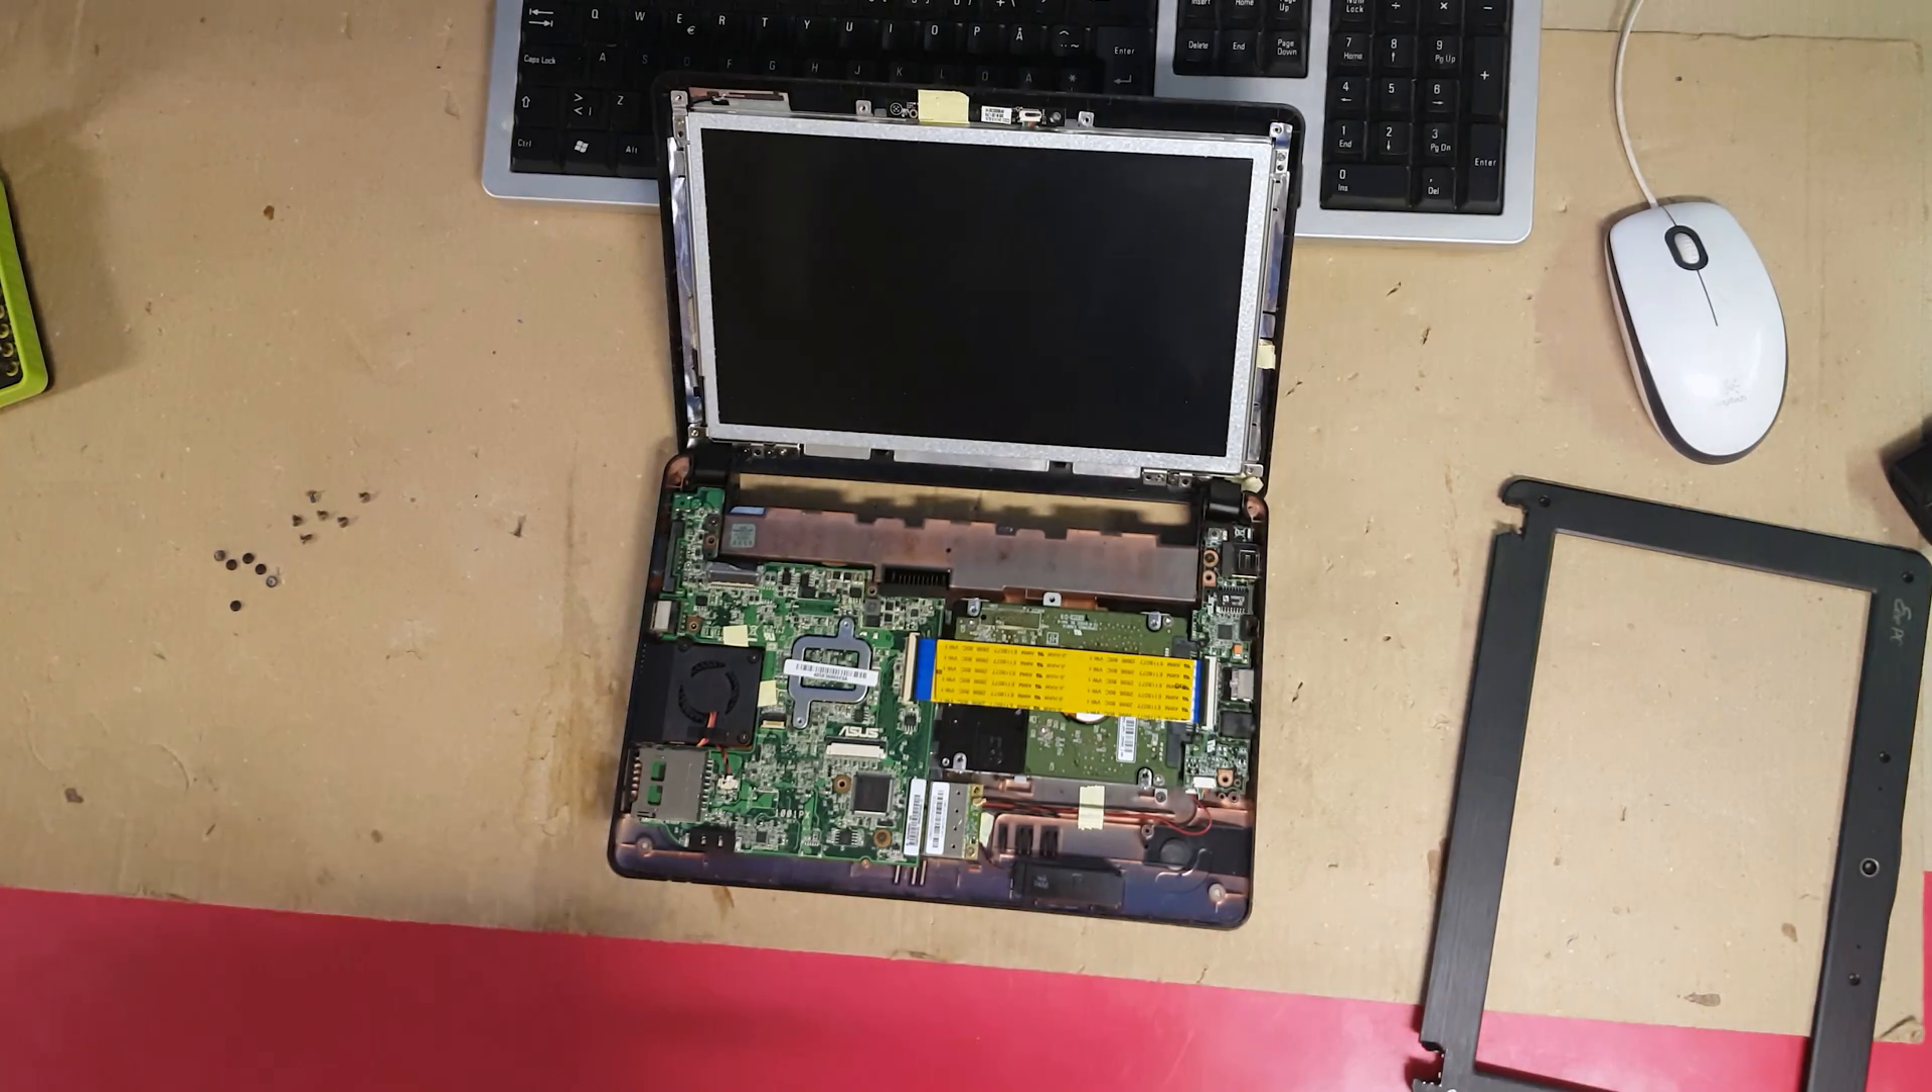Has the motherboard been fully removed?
No.